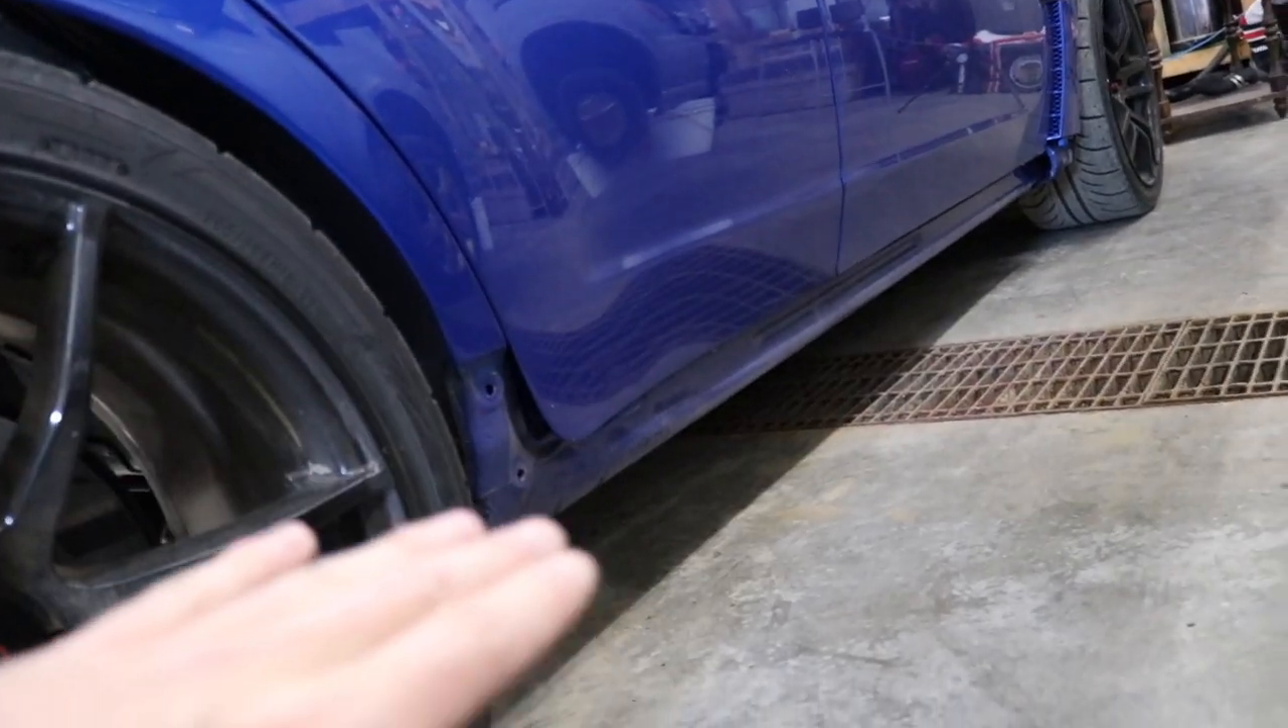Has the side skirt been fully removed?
Yes.